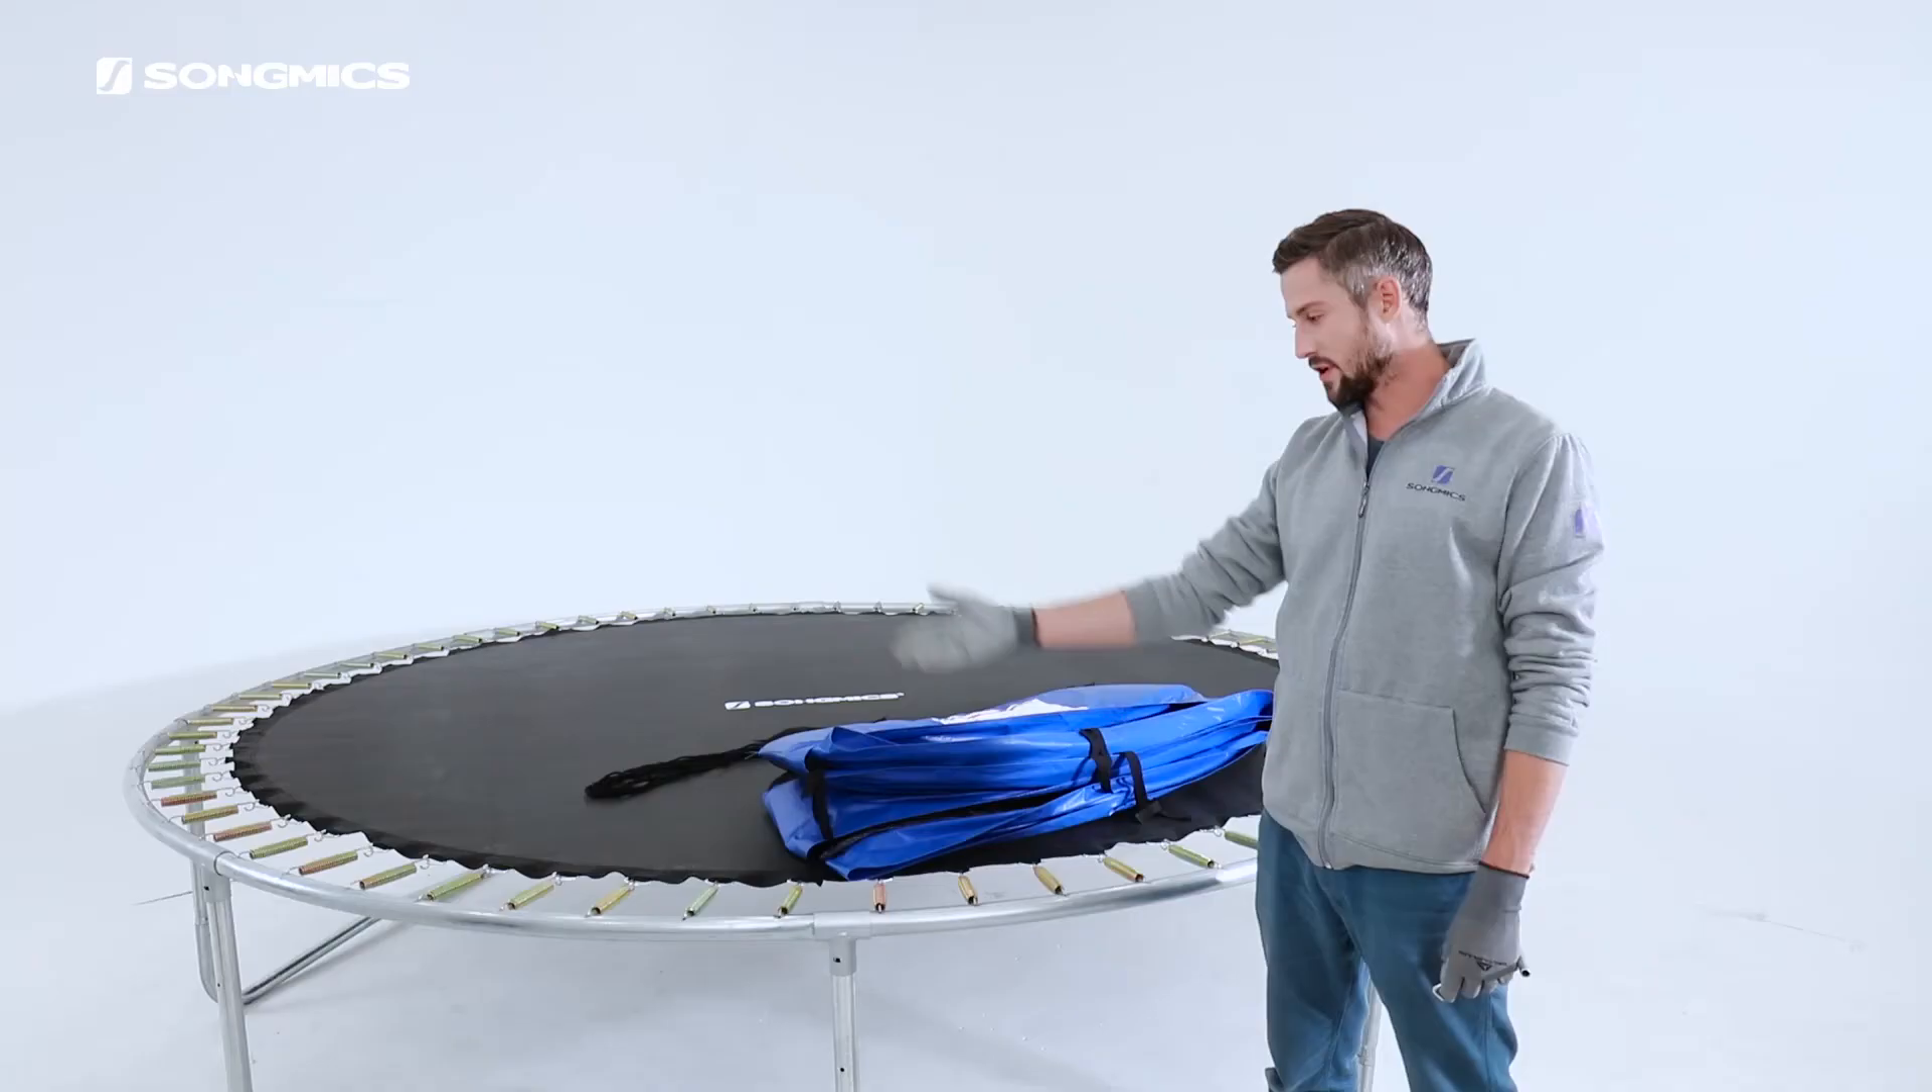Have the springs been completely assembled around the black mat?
Yes.